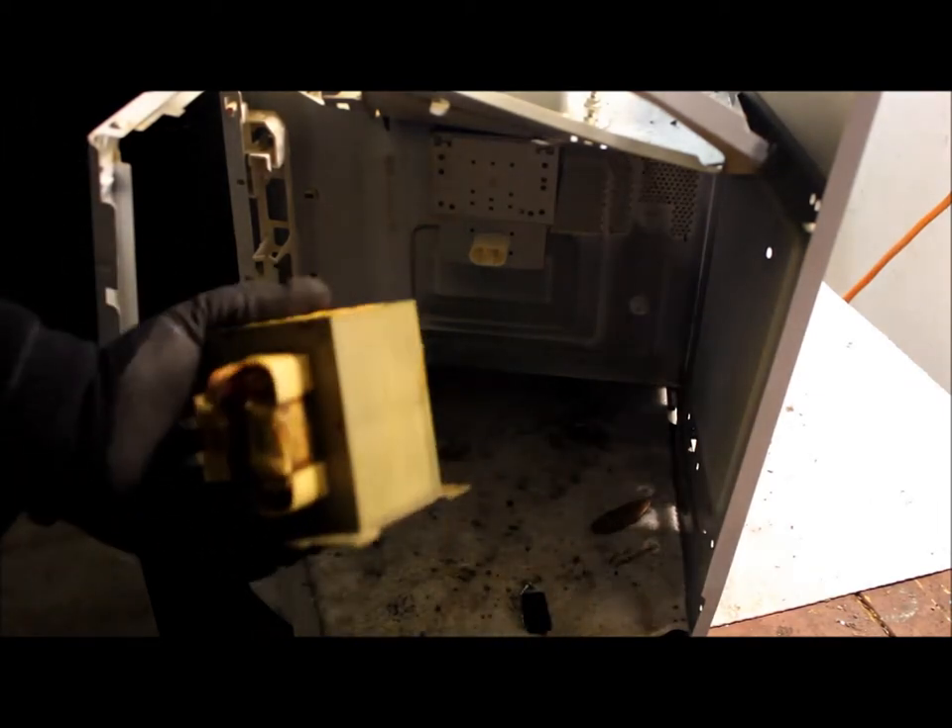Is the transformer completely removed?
Yes.